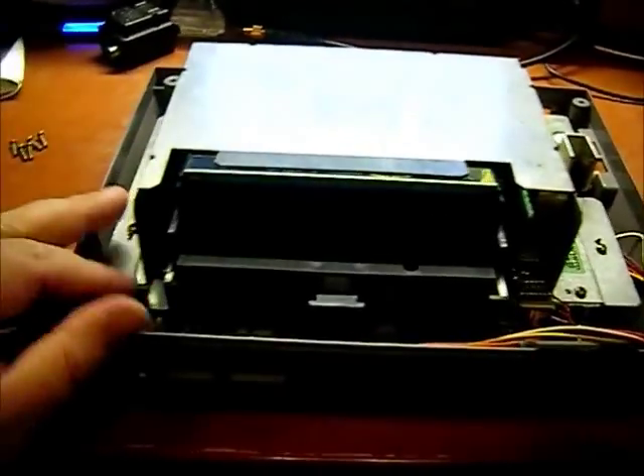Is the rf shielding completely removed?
No.